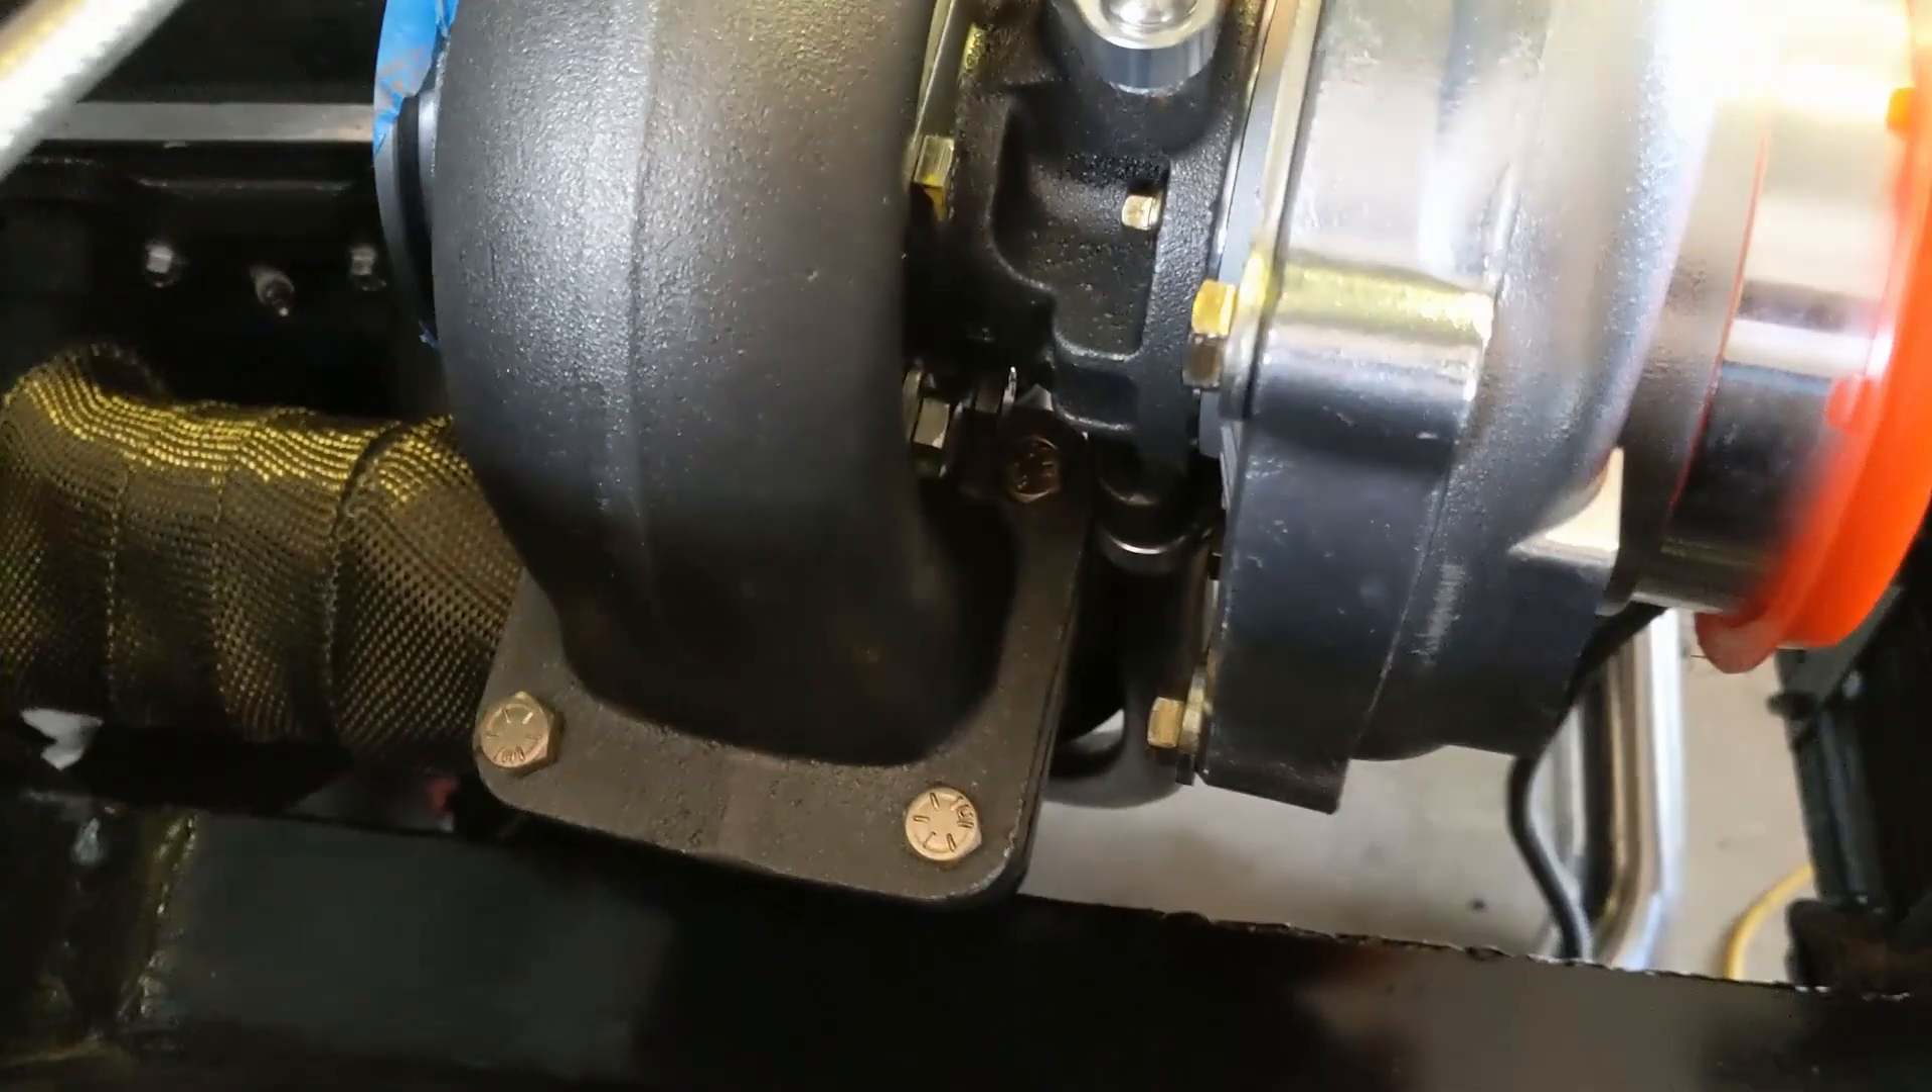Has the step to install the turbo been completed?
Yes.